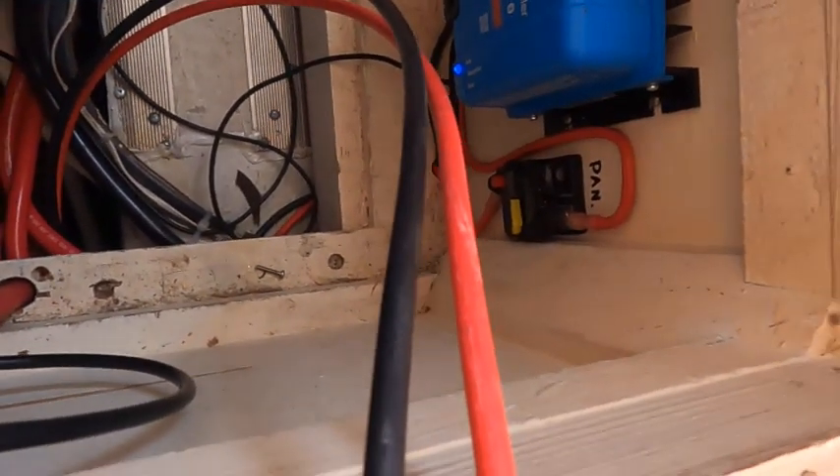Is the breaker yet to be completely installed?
No.